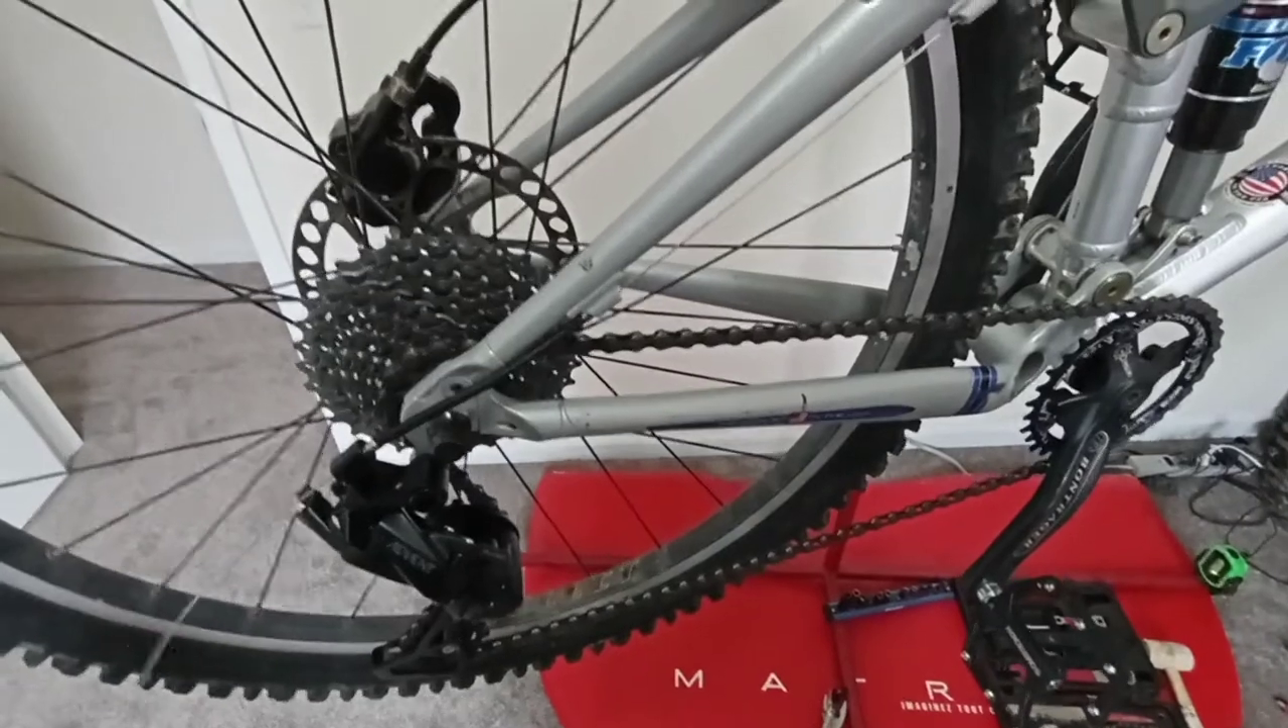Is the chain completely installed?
Yes.